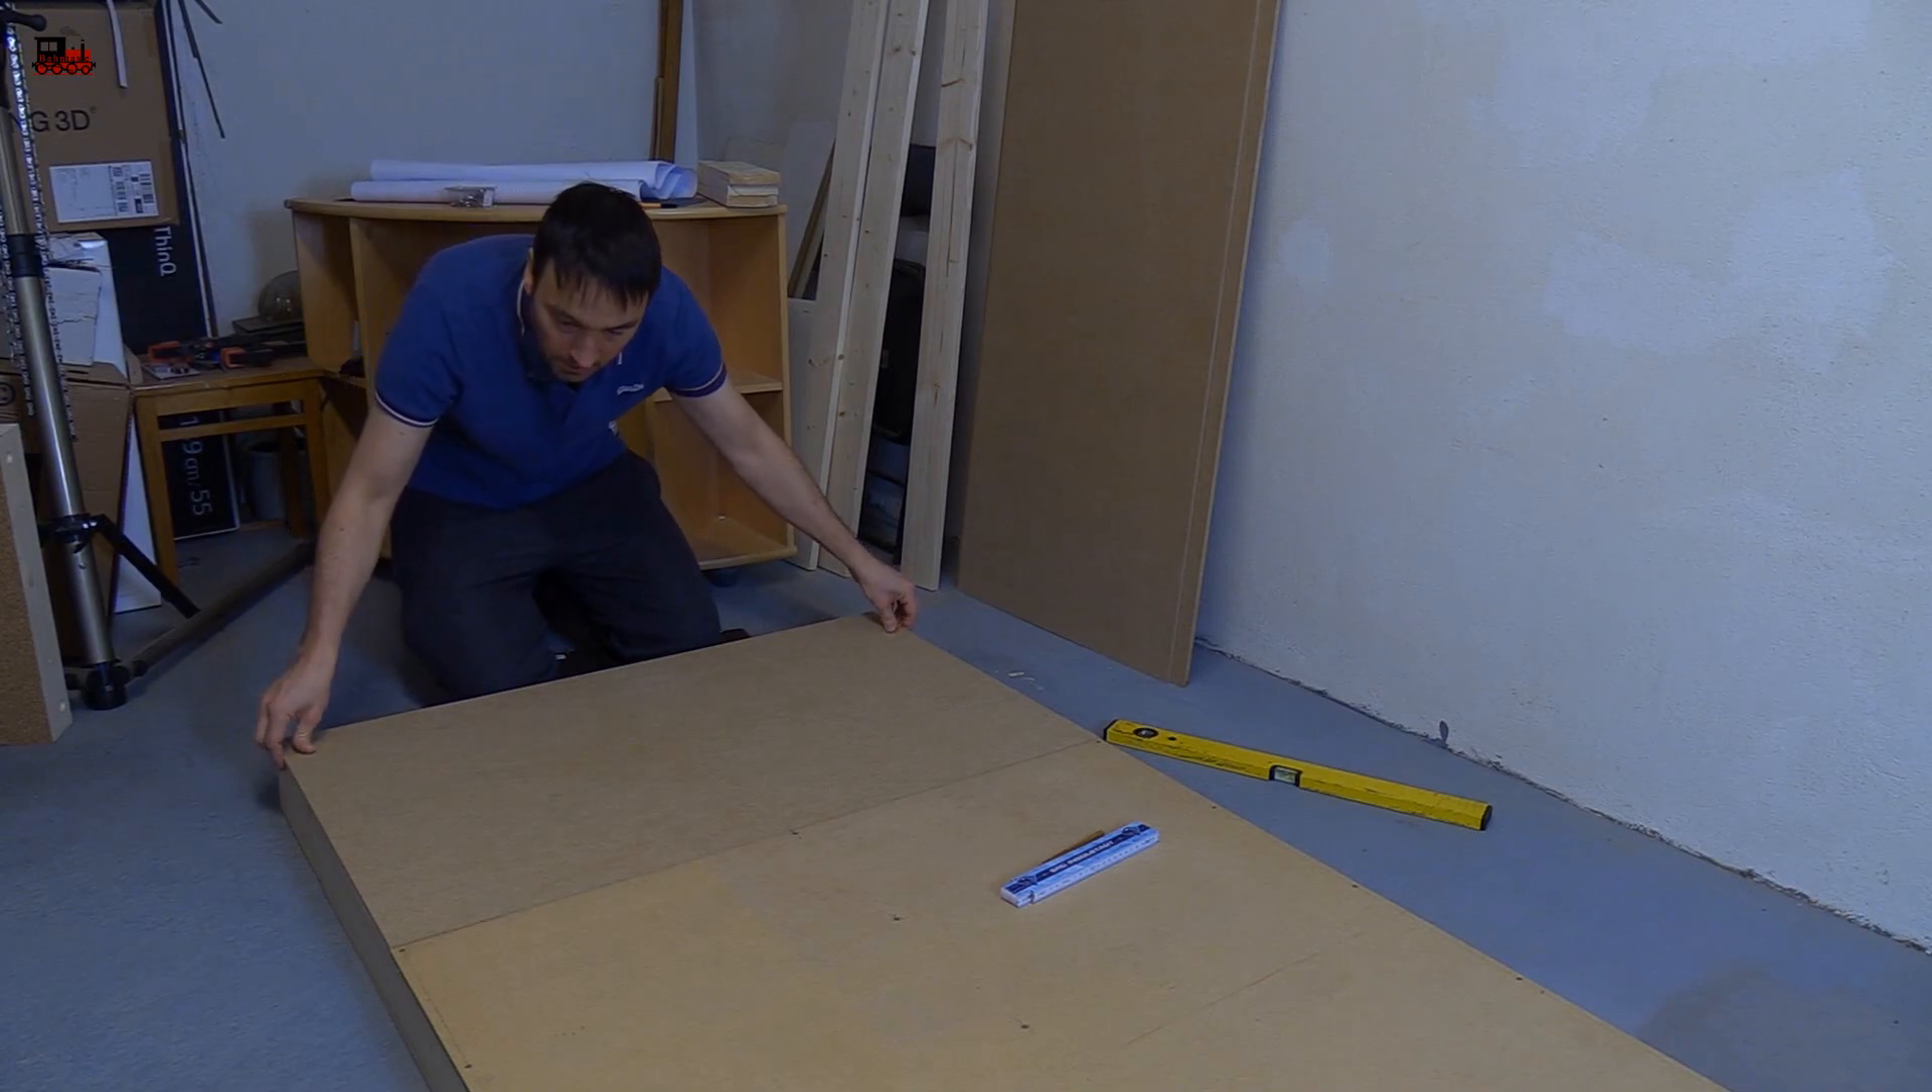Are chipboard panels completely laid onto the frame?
Yes.